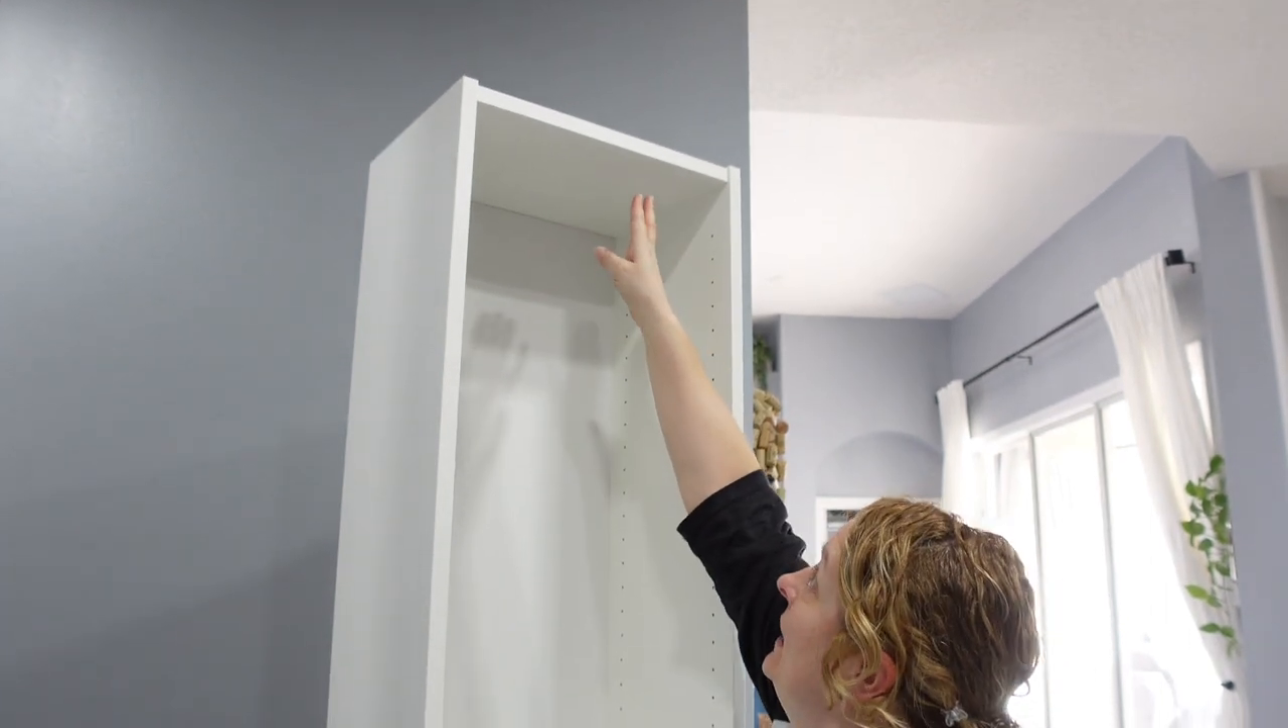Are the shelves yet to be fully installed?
Yes.